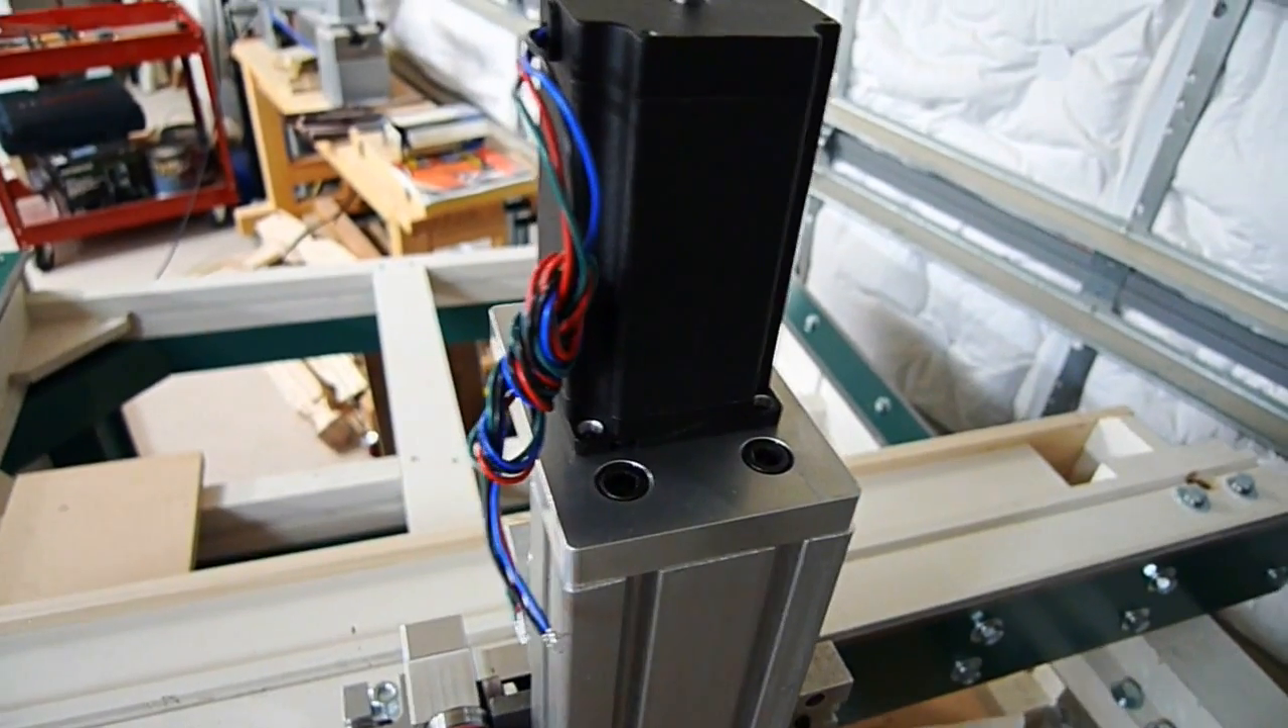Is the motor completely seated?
Yes.